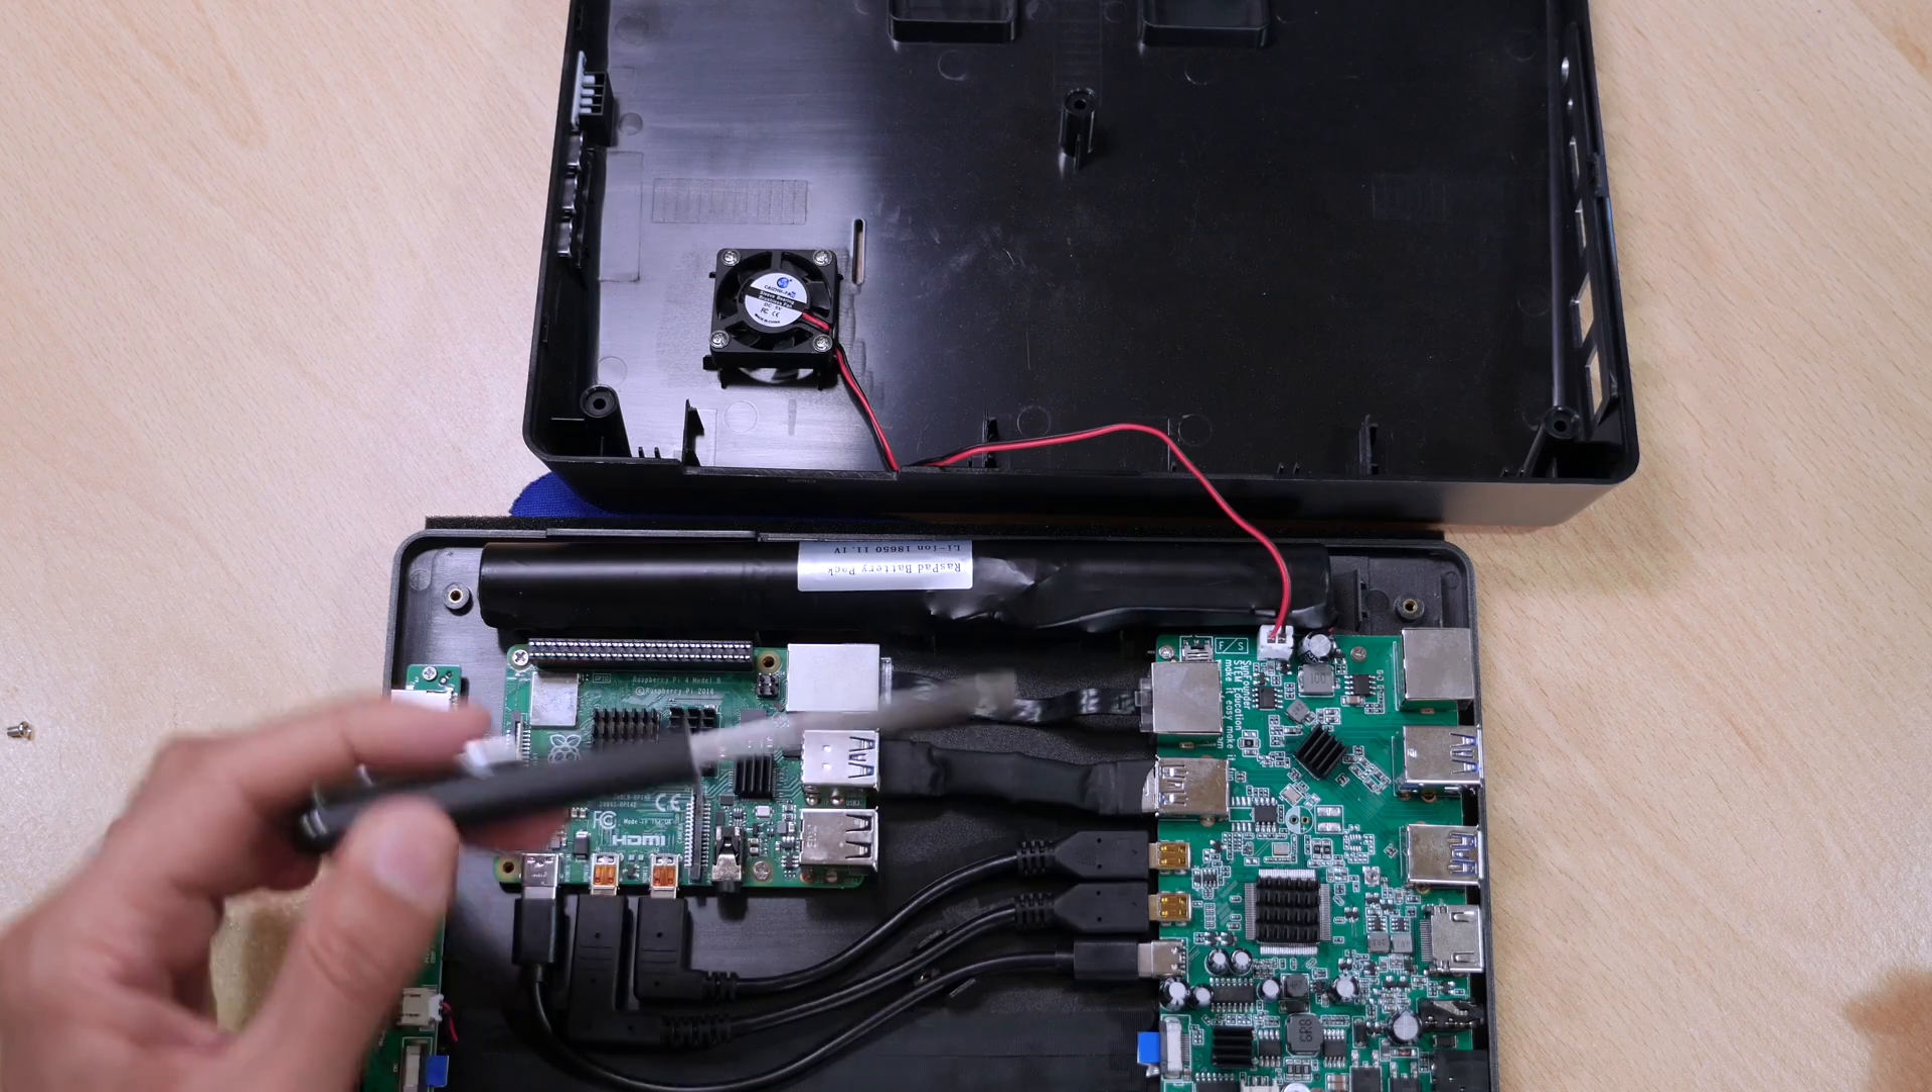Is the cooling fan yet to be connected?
No.